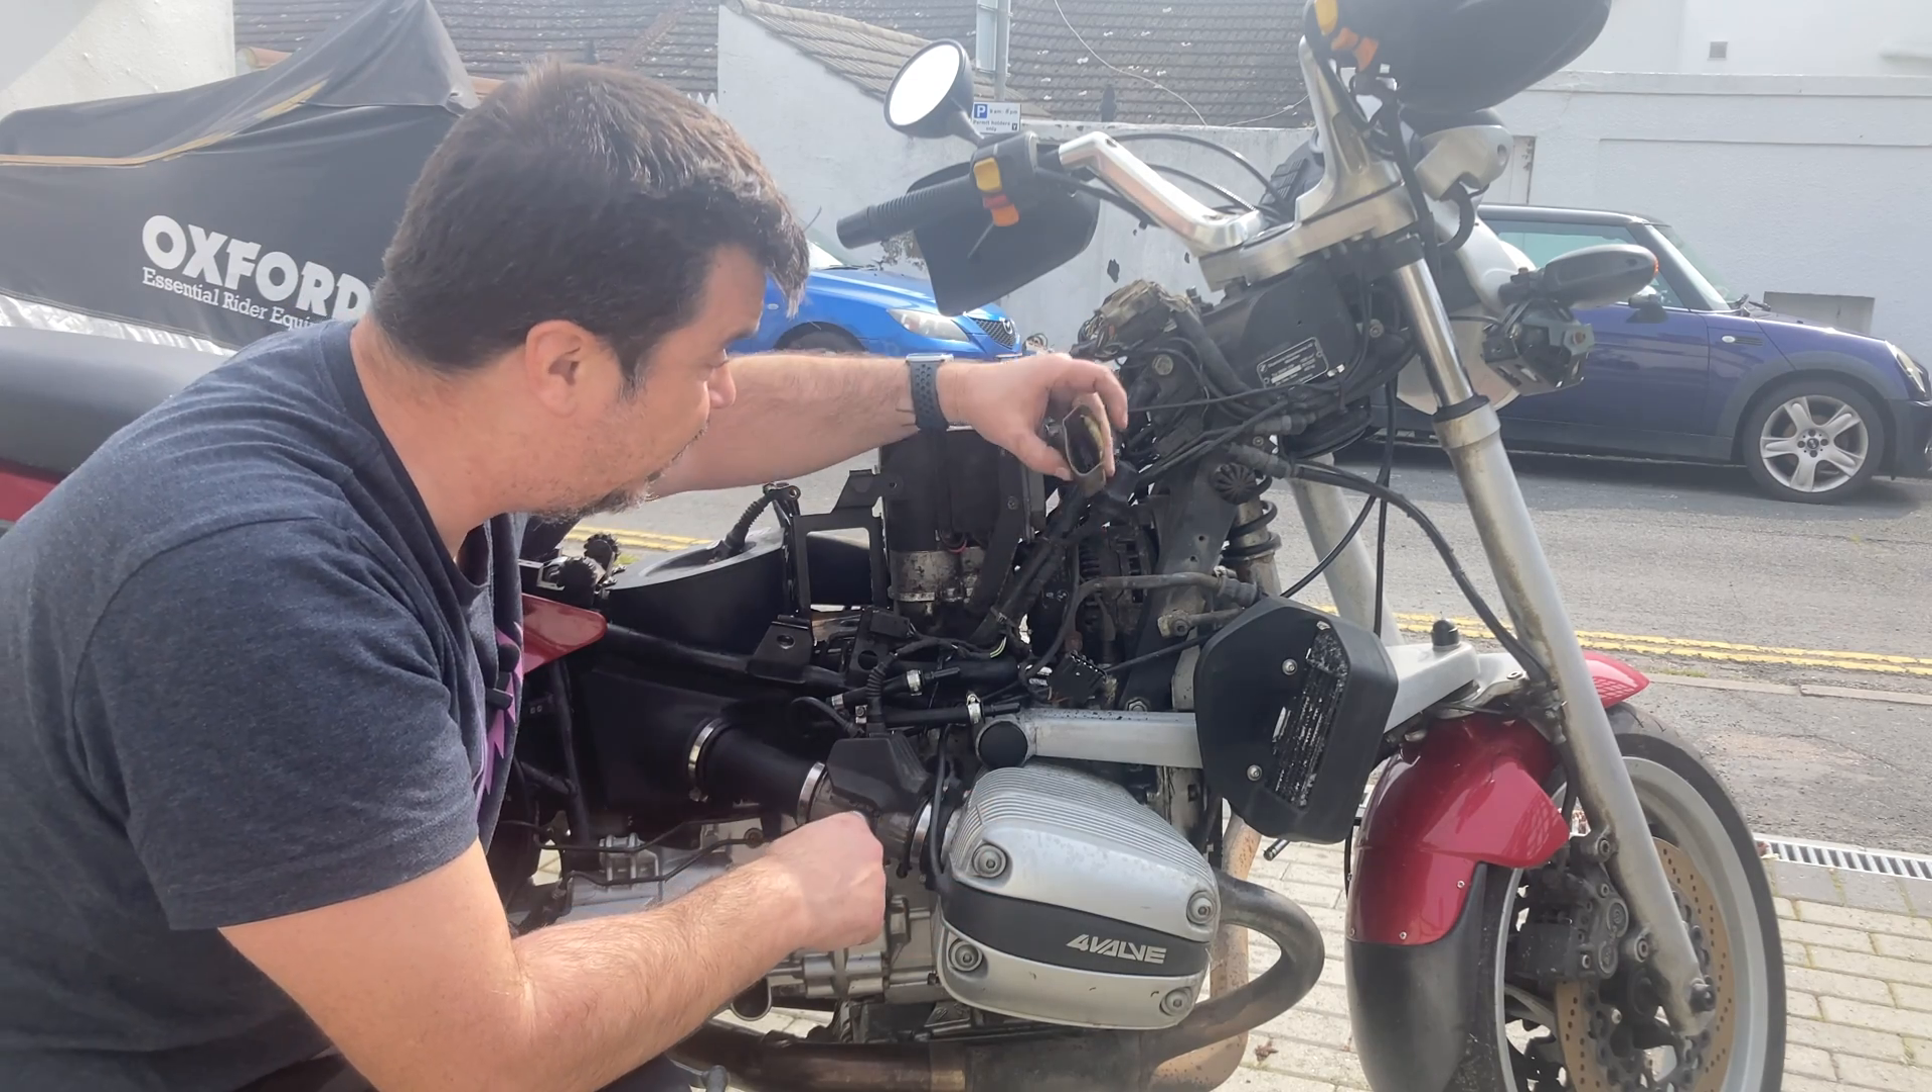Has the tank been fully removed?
Yes.